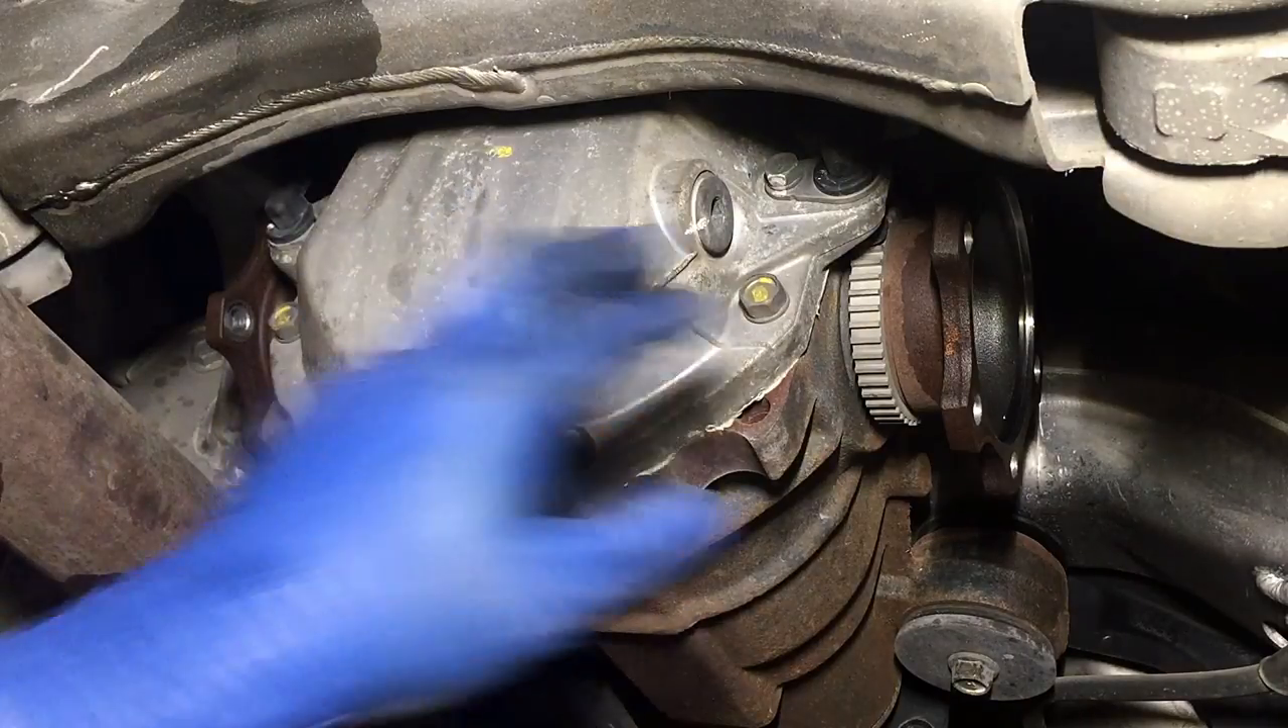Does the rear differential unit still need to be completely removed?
Yes.